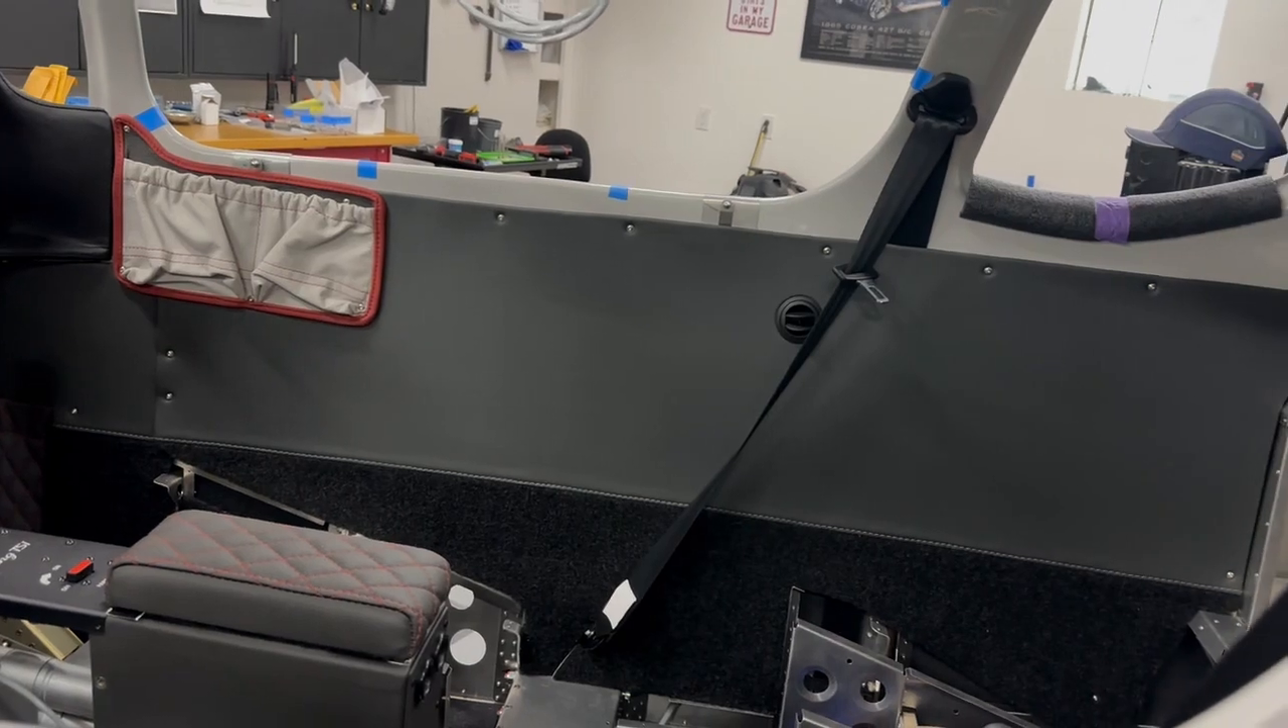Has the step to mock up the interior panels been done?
Yes.